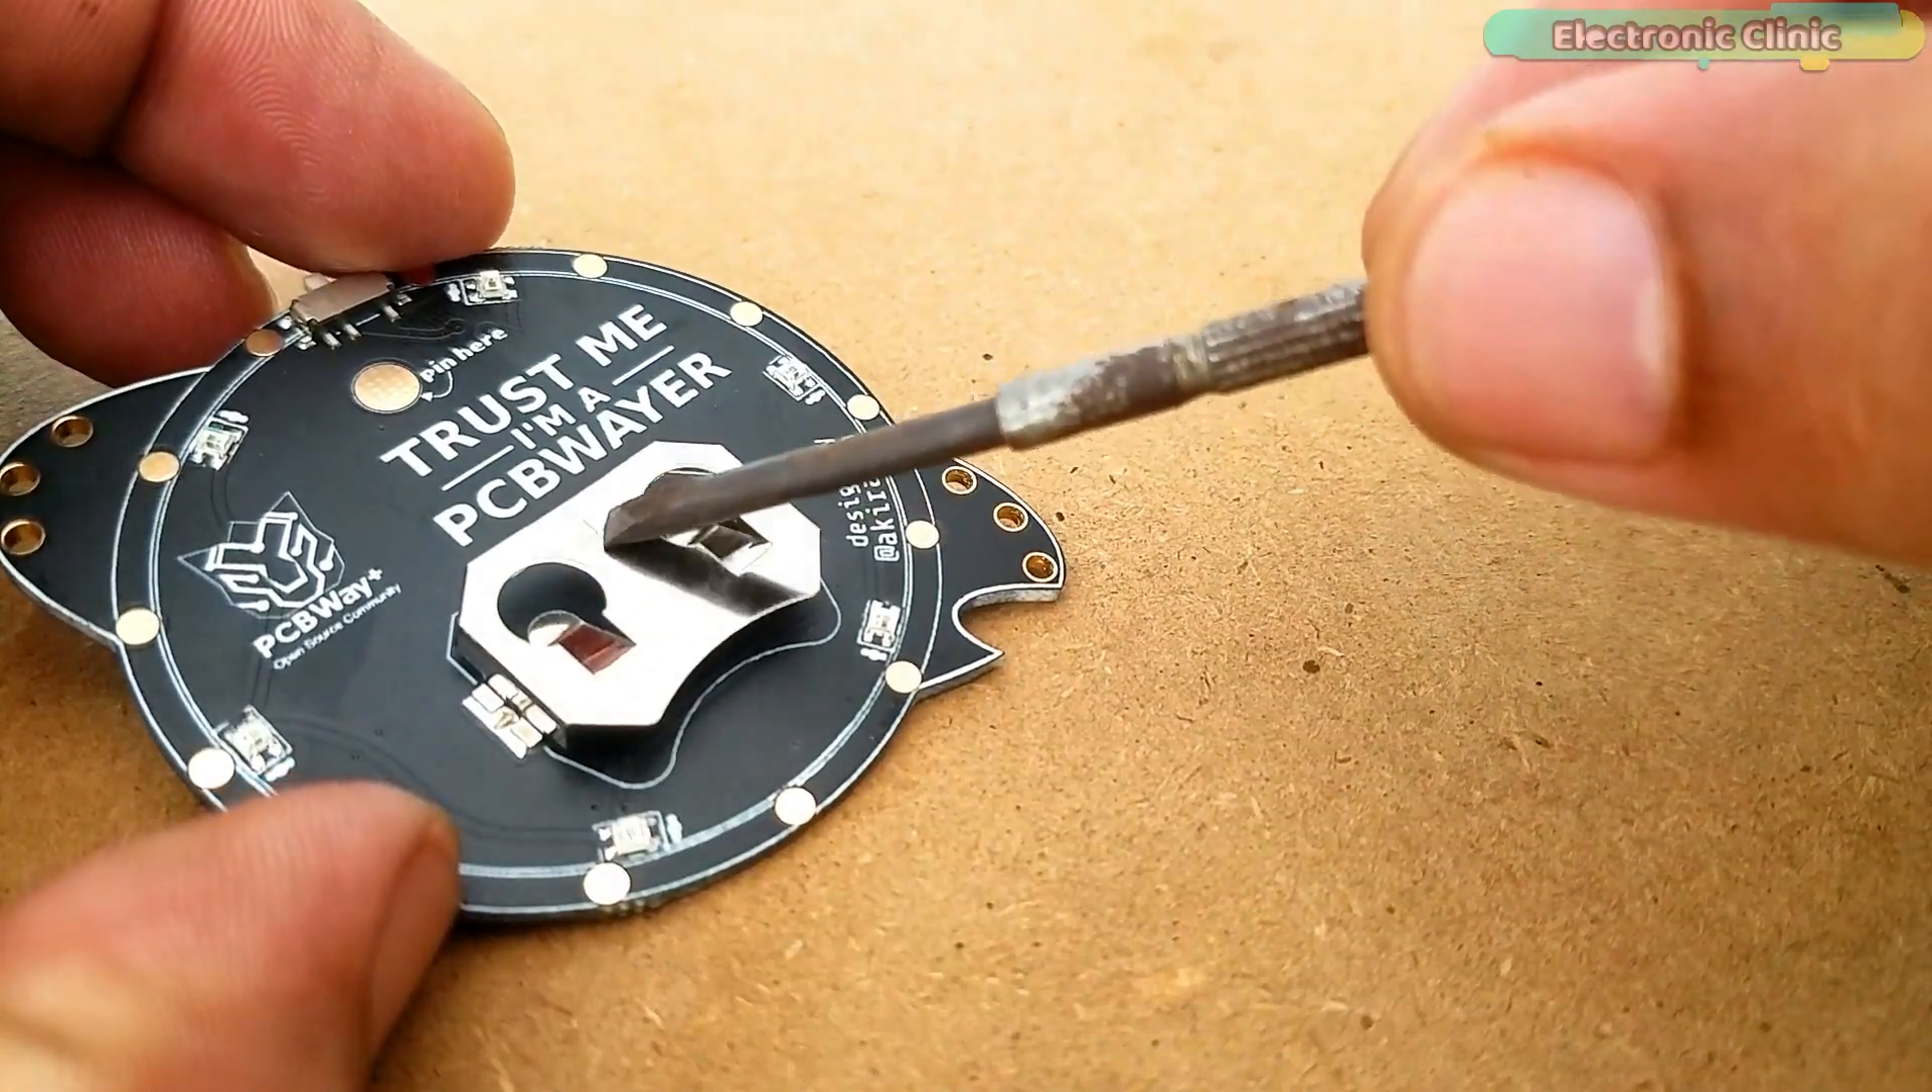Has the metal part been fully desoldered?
No.